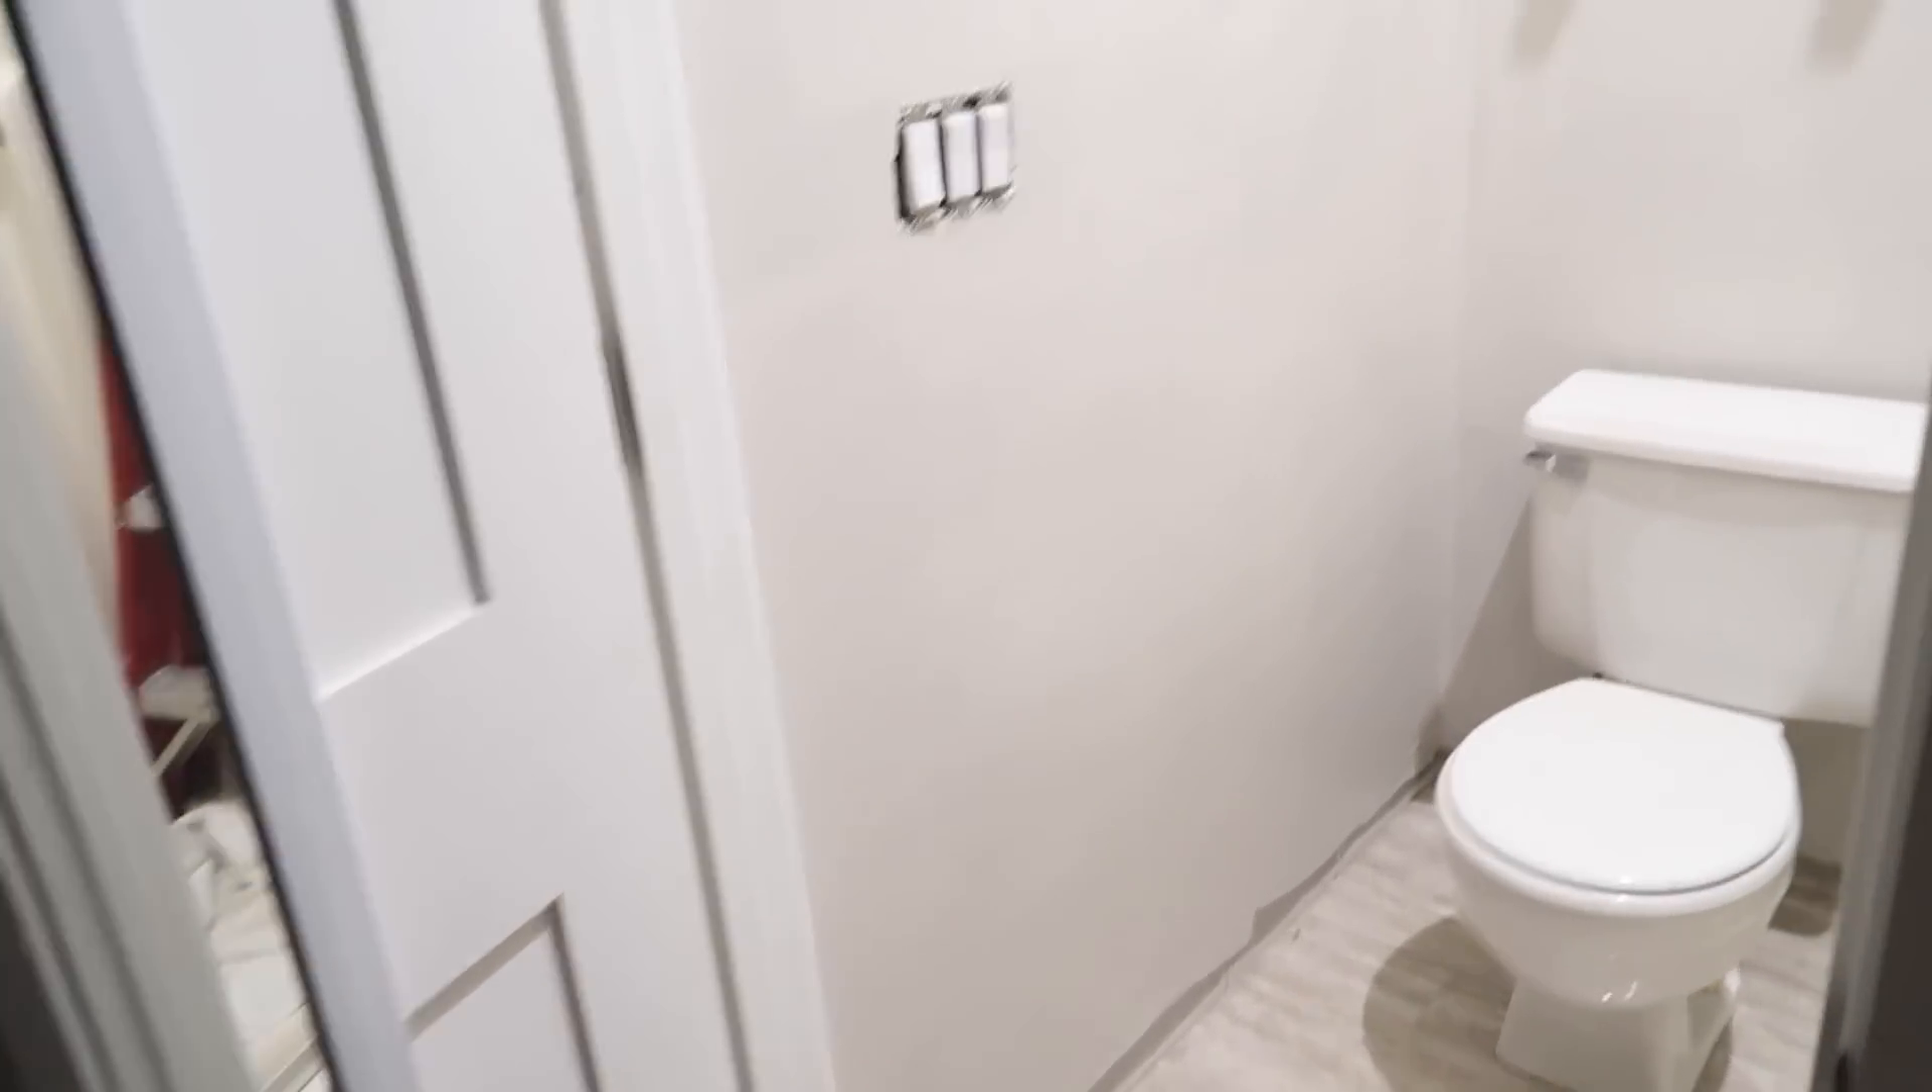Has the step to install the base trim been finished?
No.